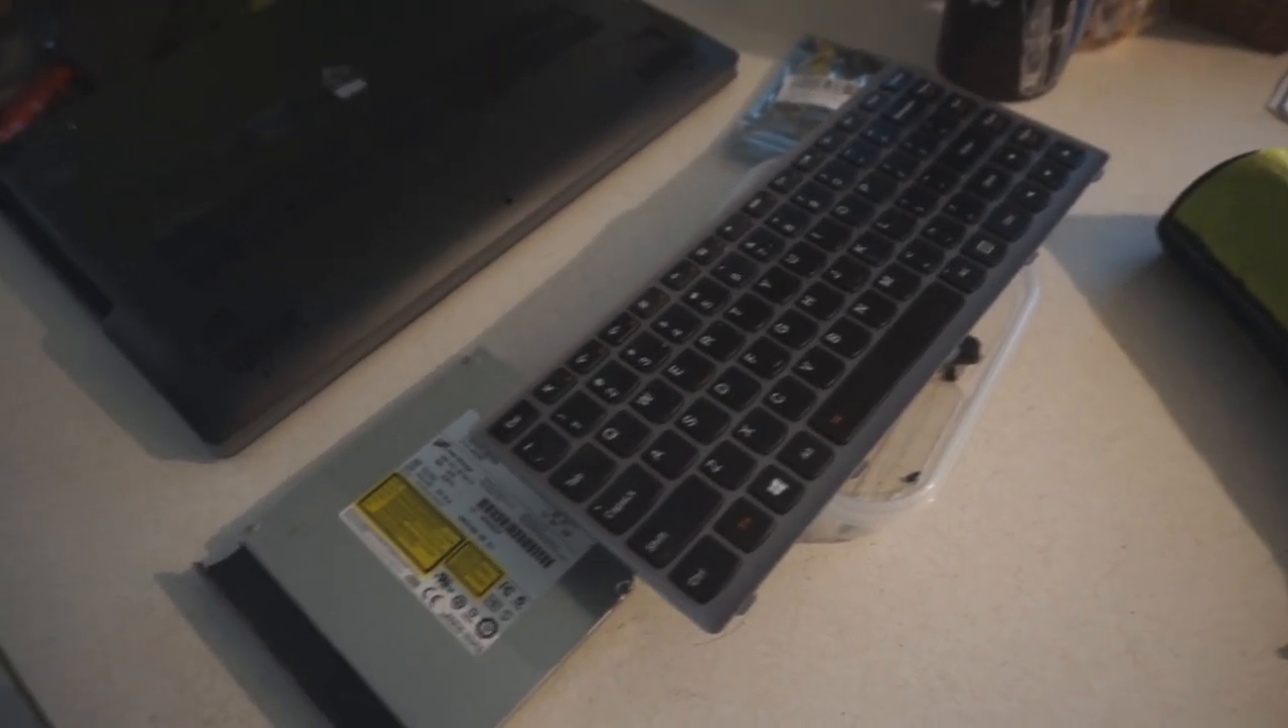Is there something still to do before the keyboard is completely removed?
No.